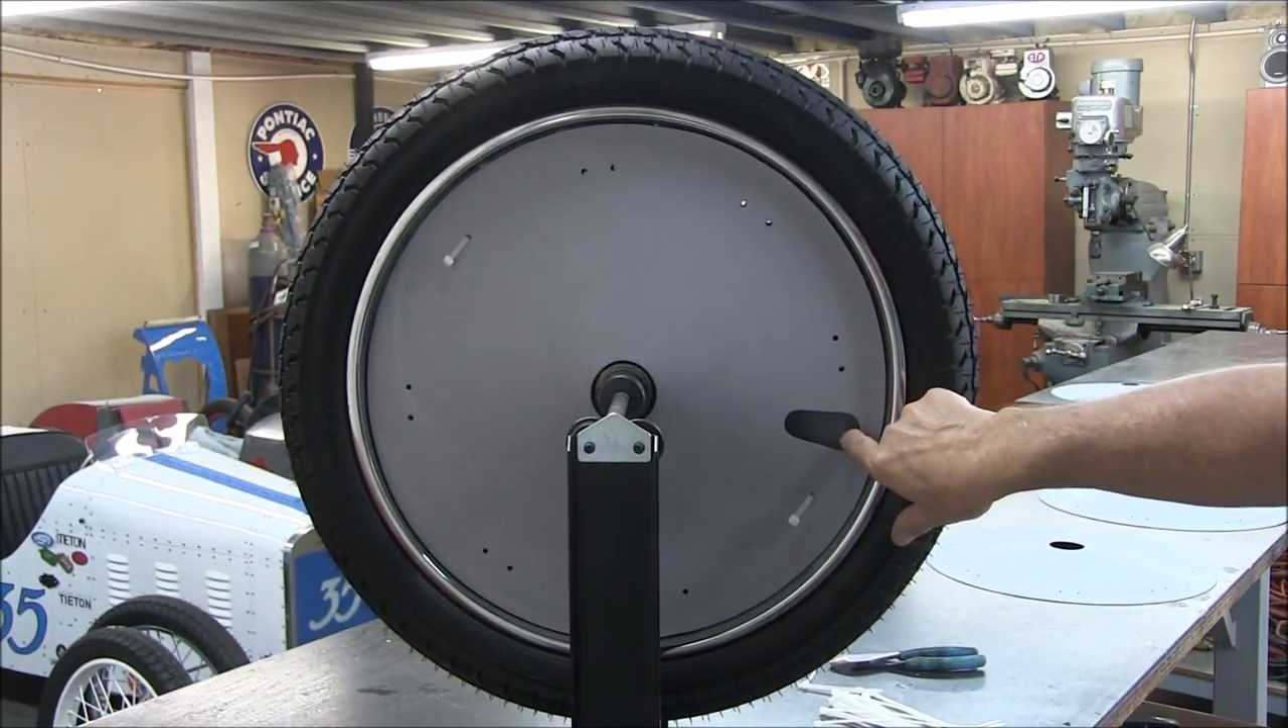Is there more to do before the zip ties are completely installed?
Yes.